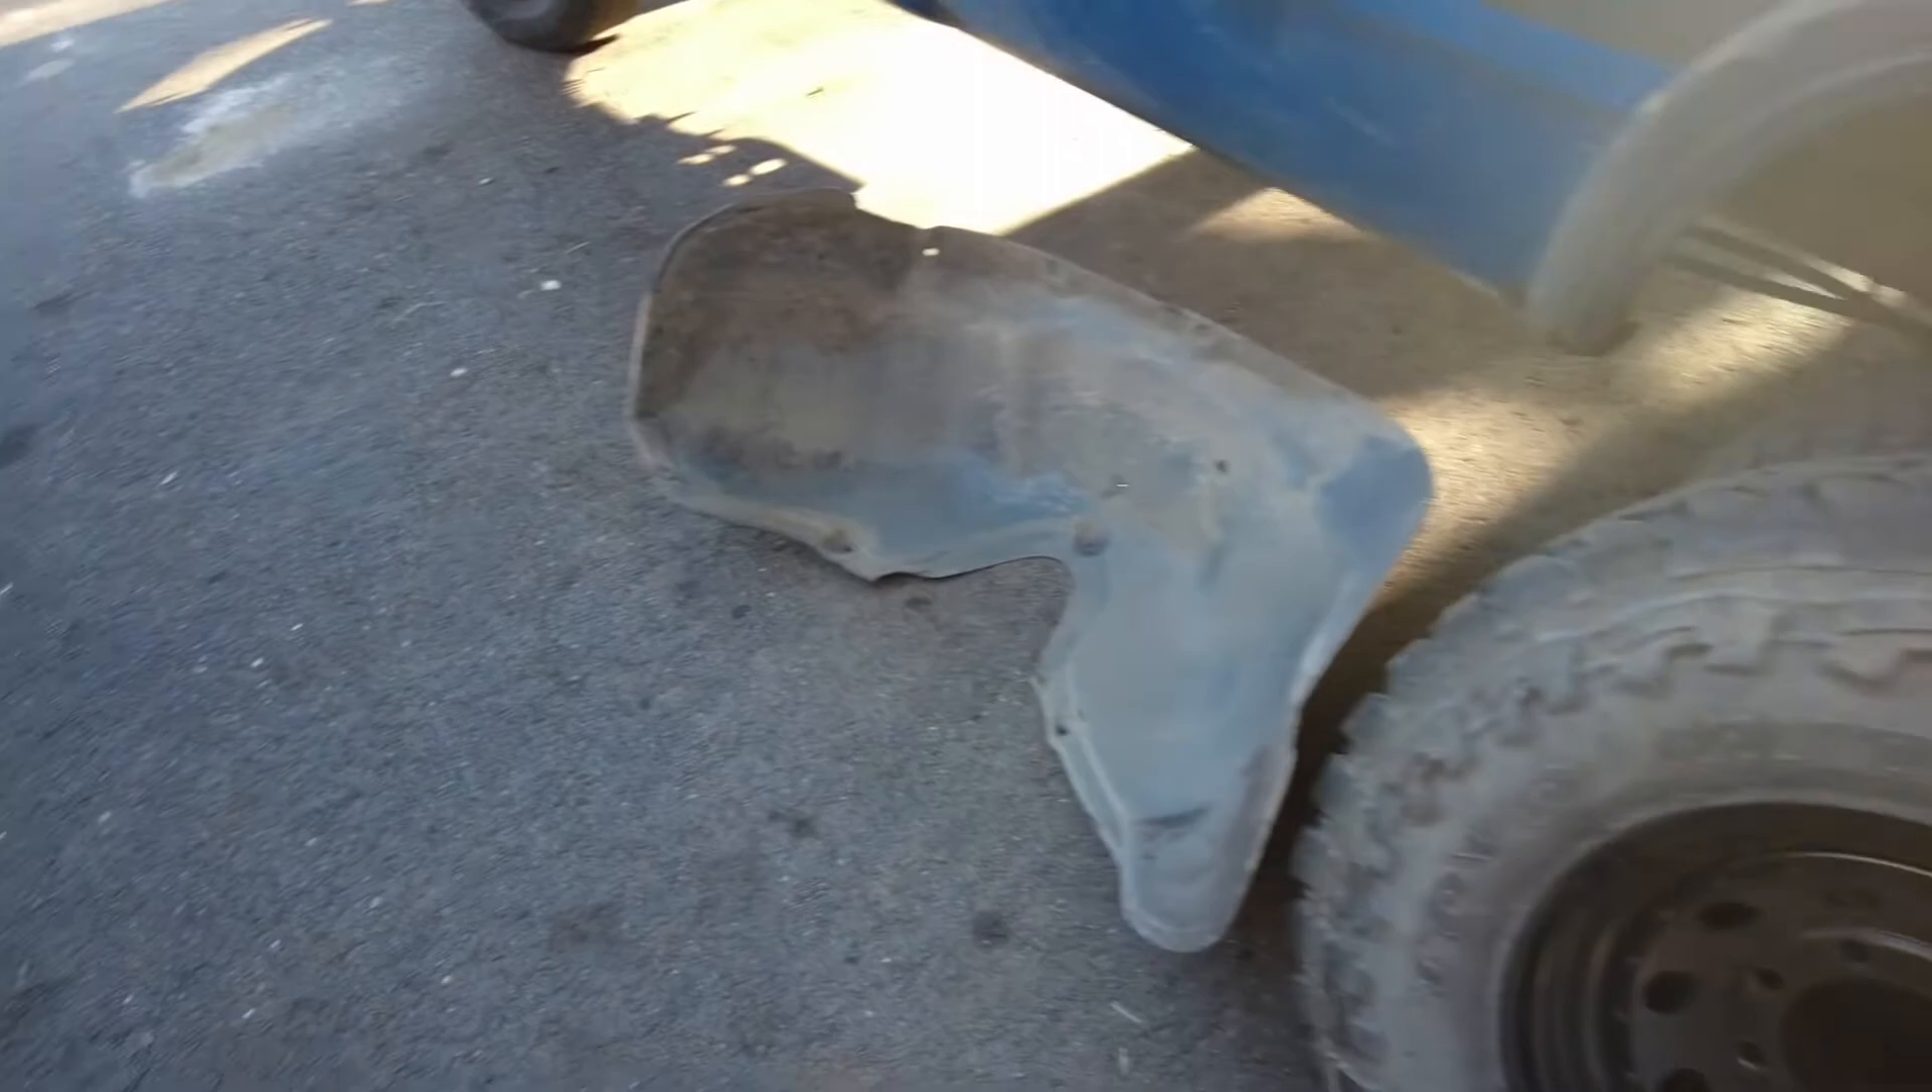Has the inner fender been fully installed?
No.